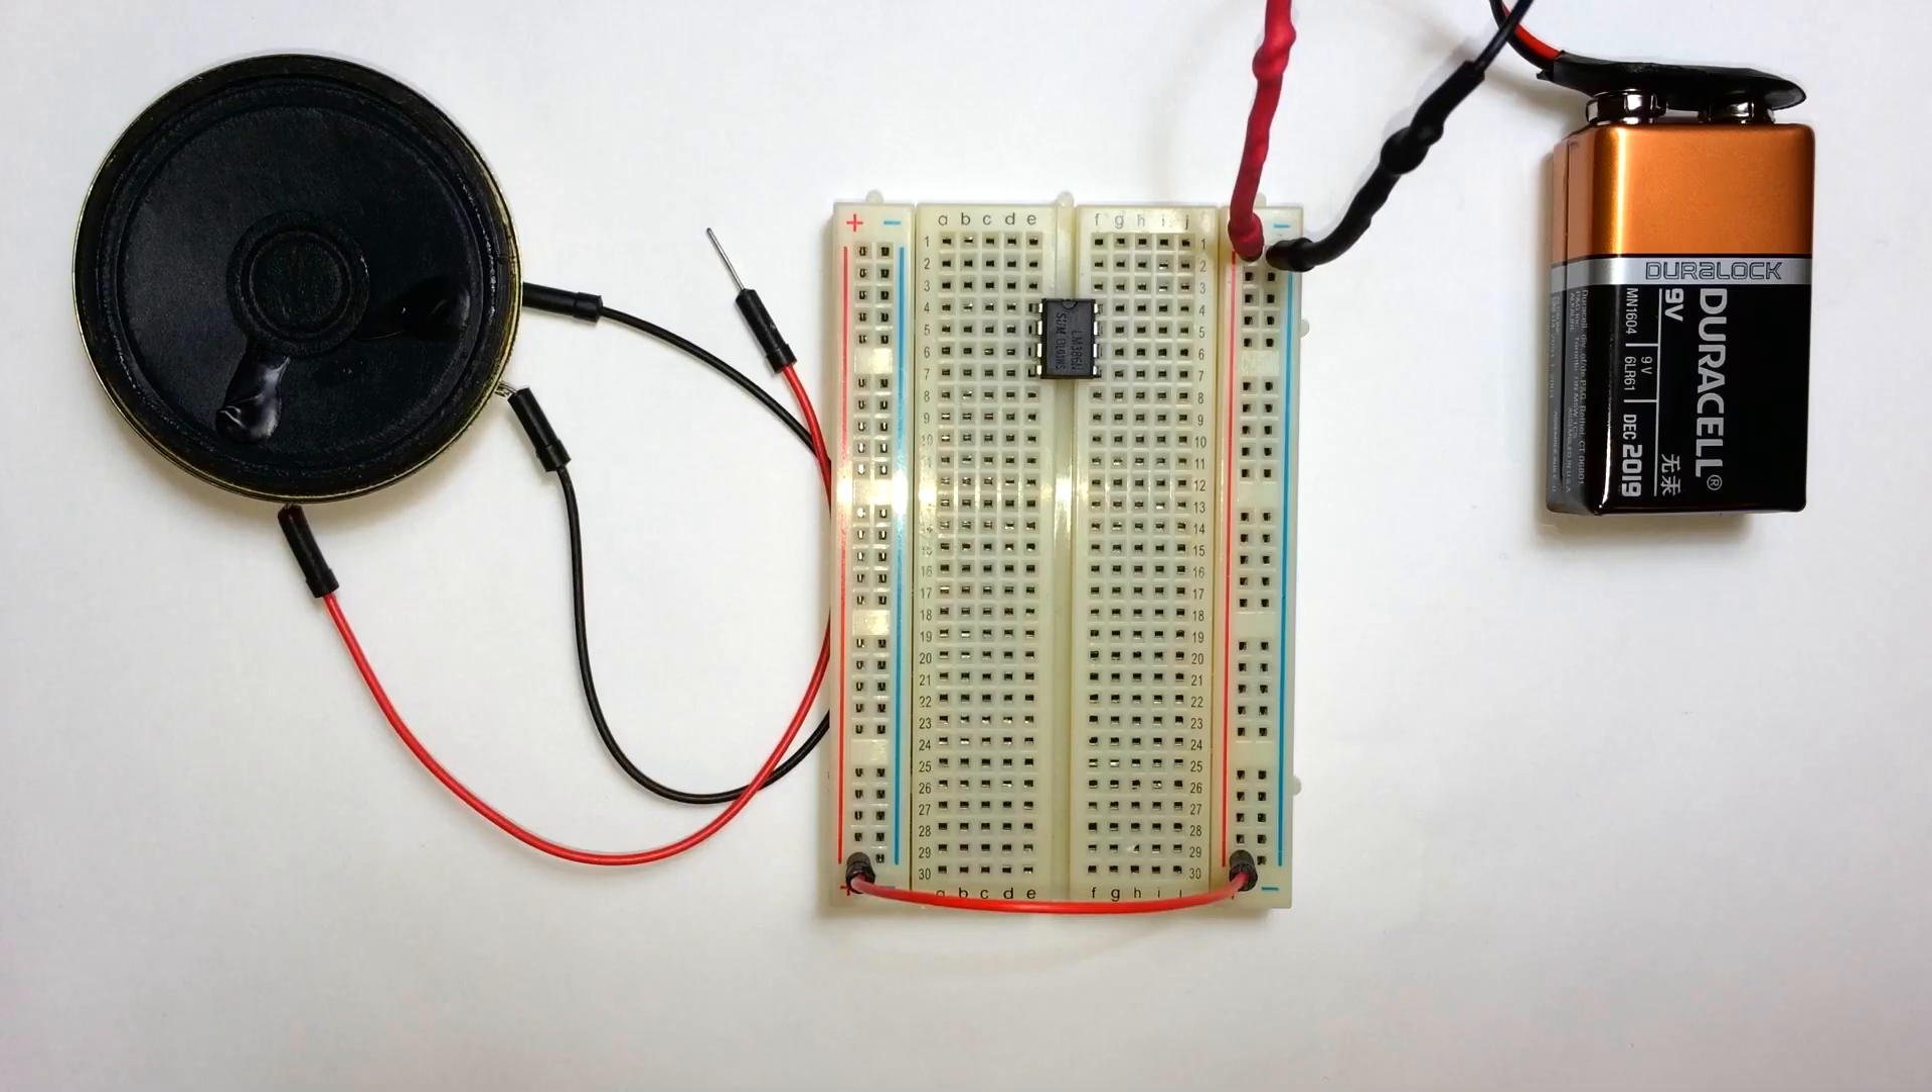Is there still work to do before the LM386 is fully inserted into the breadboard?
No.